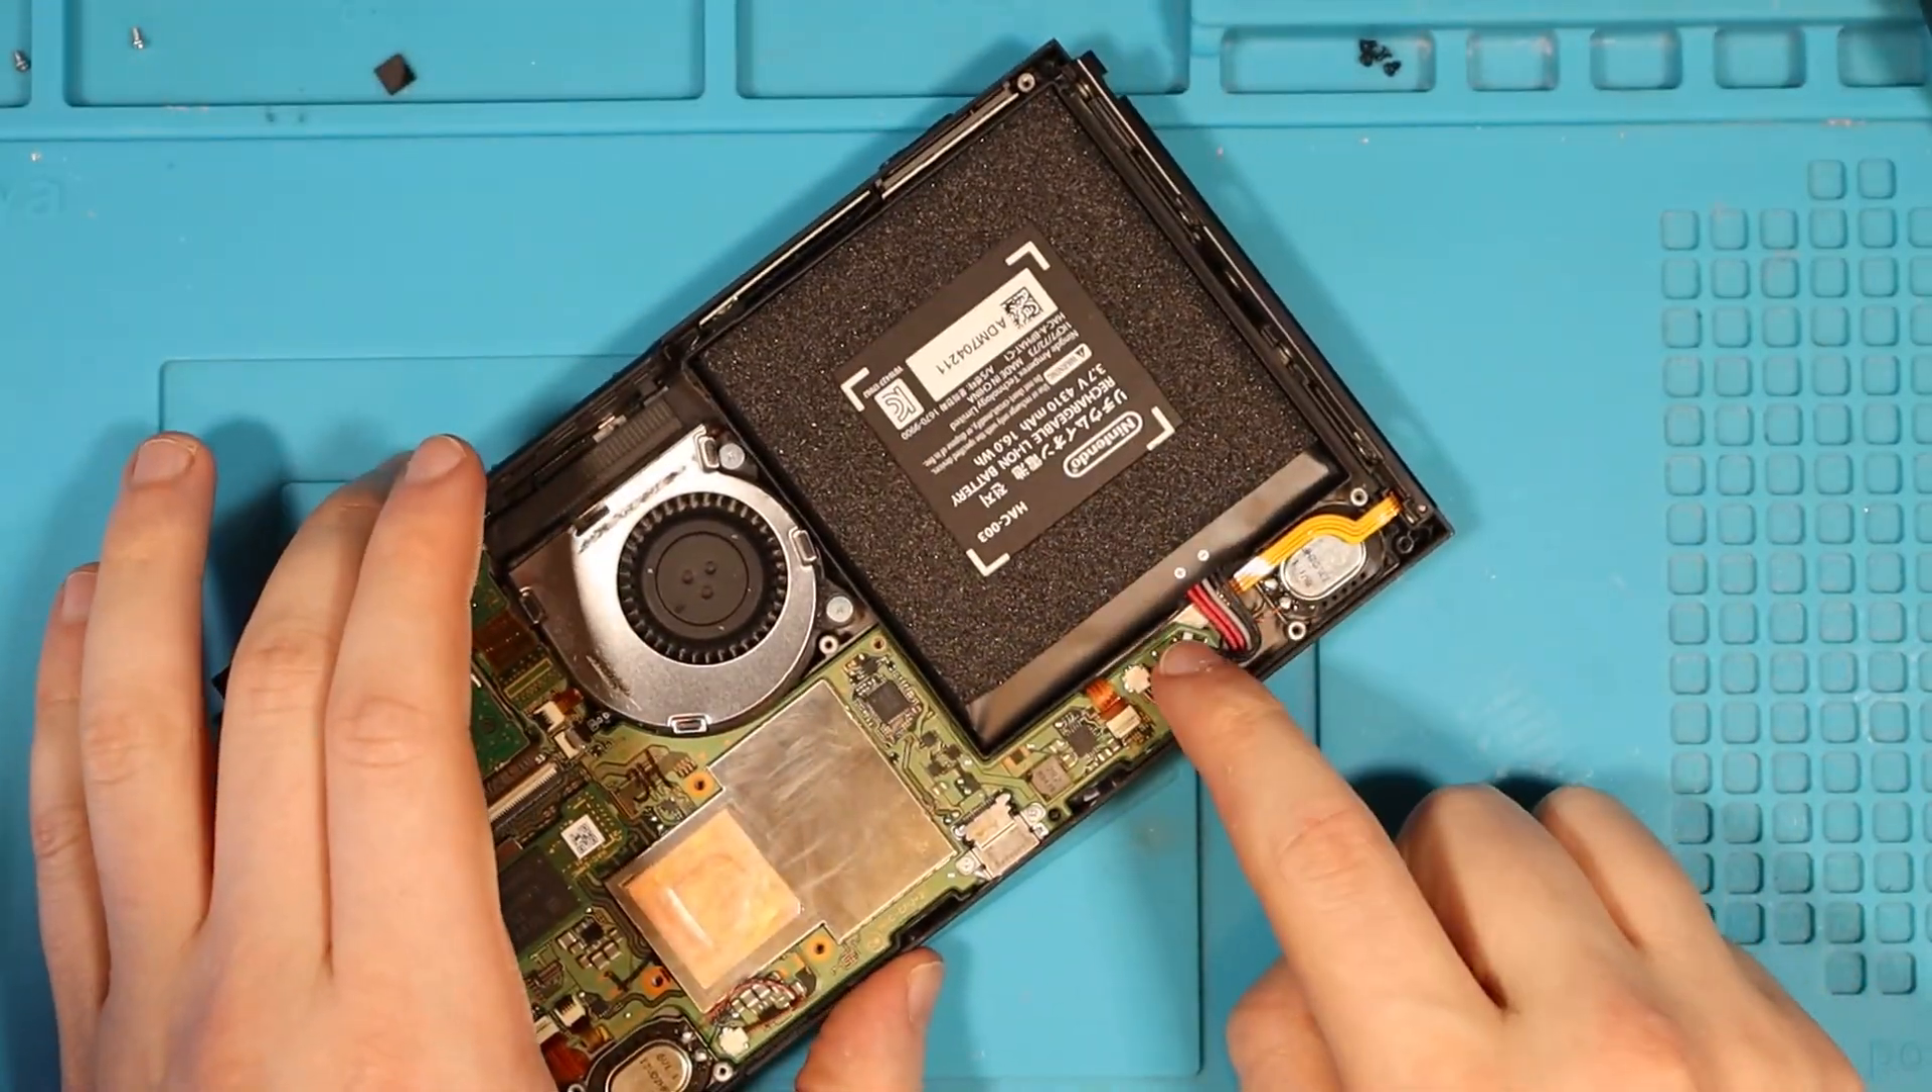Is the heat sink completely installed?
No.